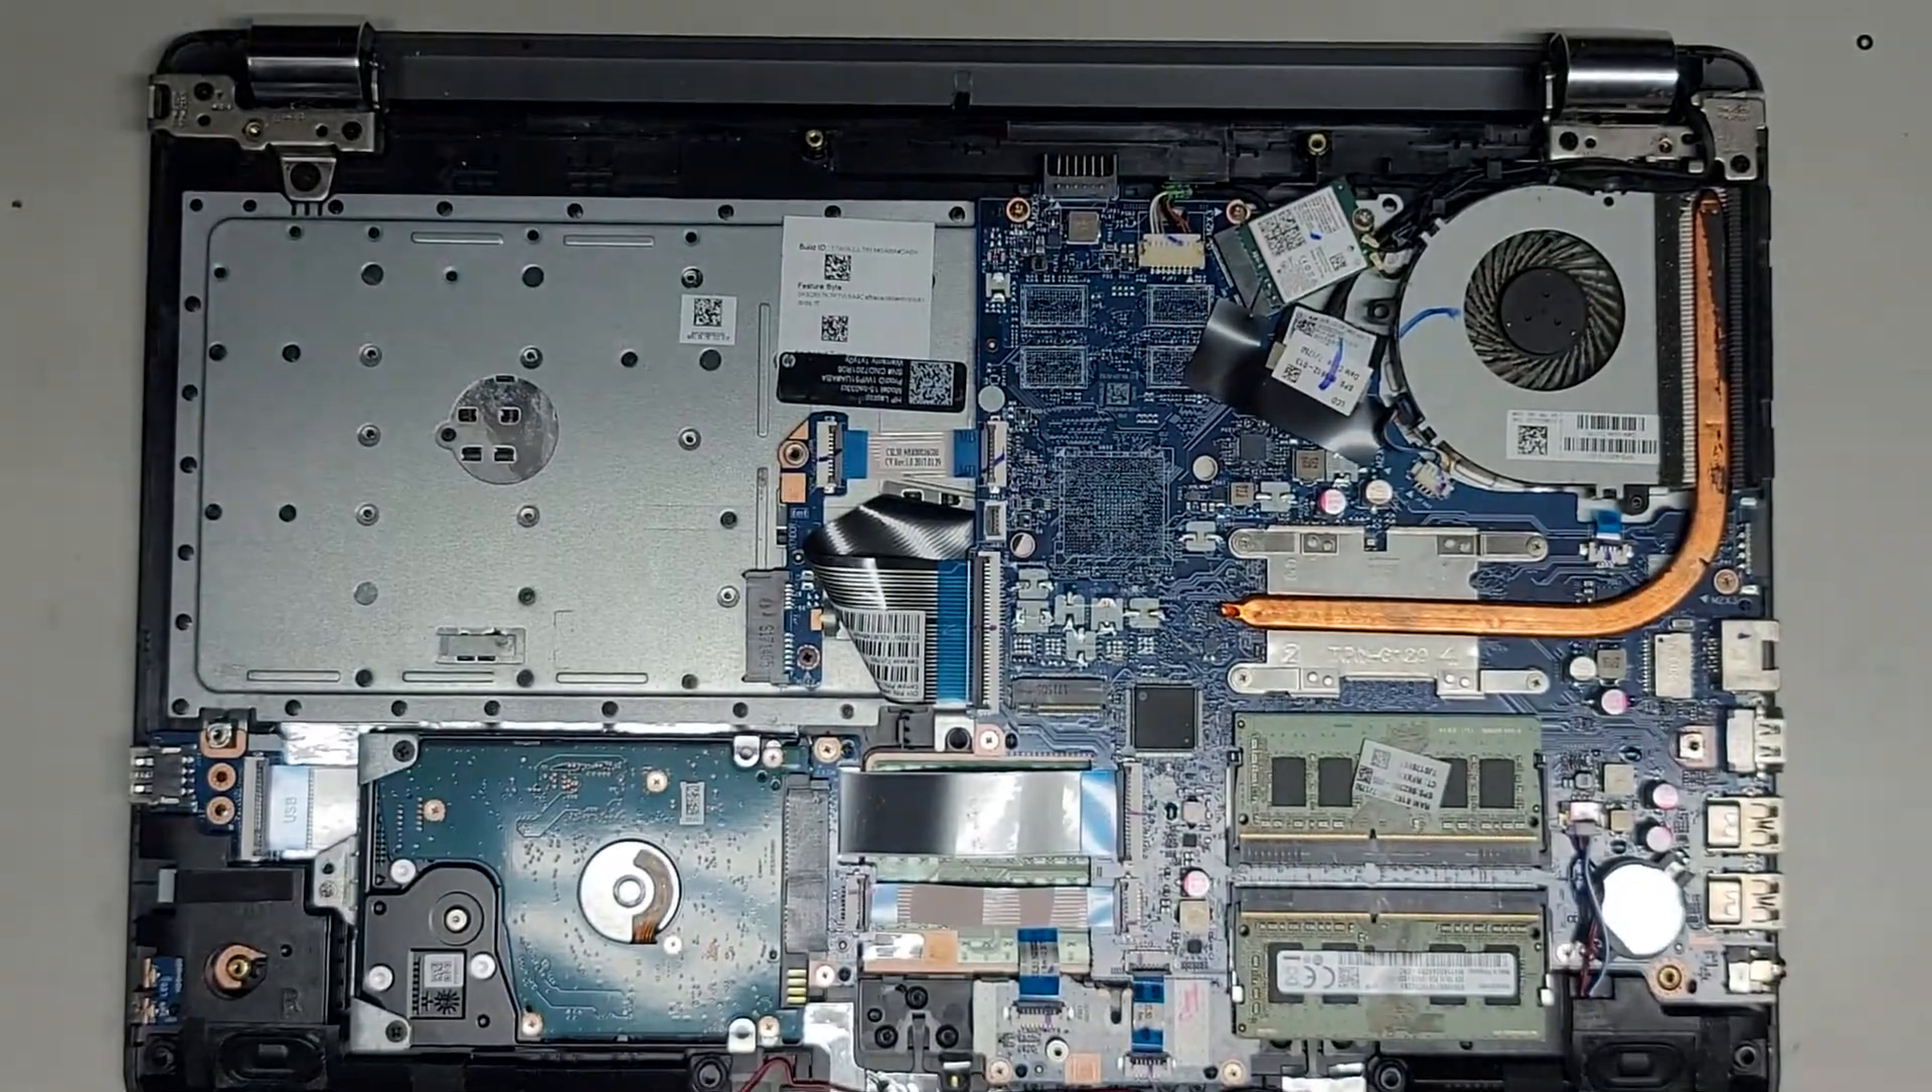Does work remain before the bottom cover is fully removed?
No.